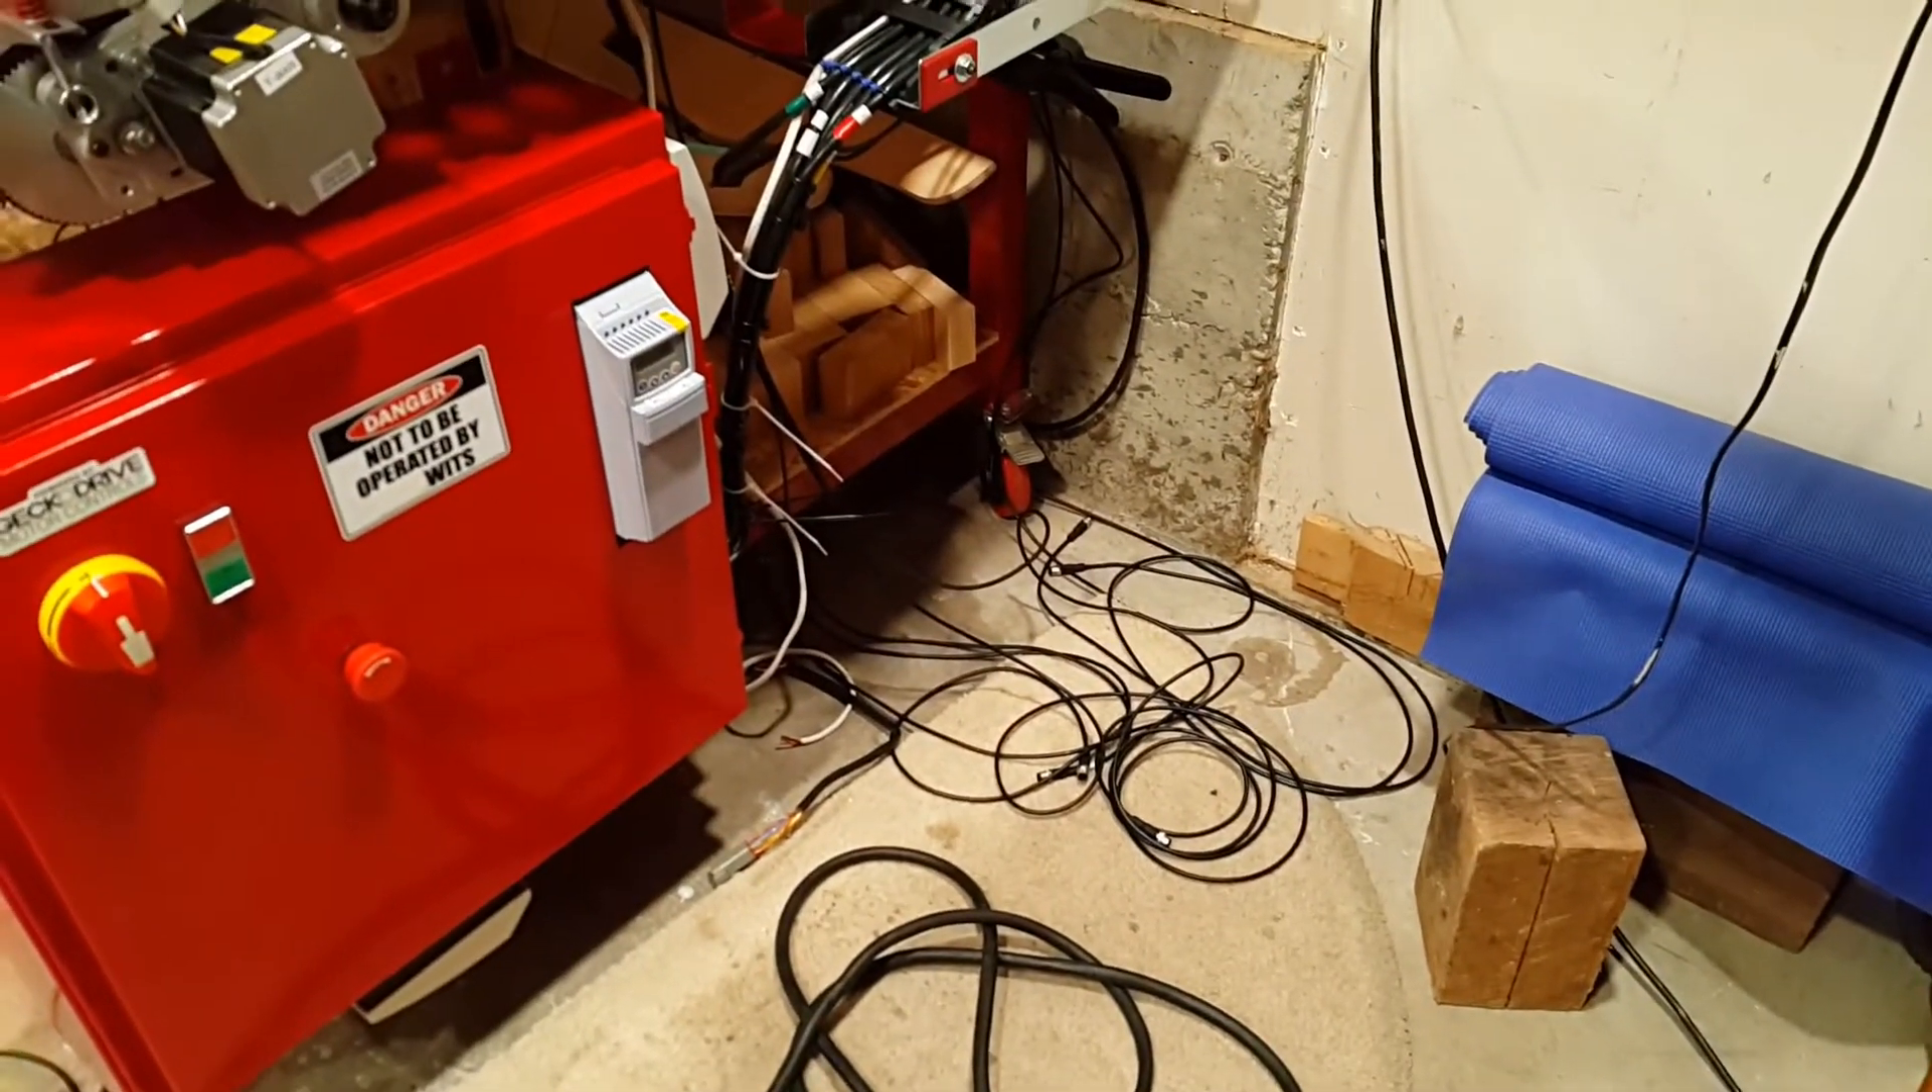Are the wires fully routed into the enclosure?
No.